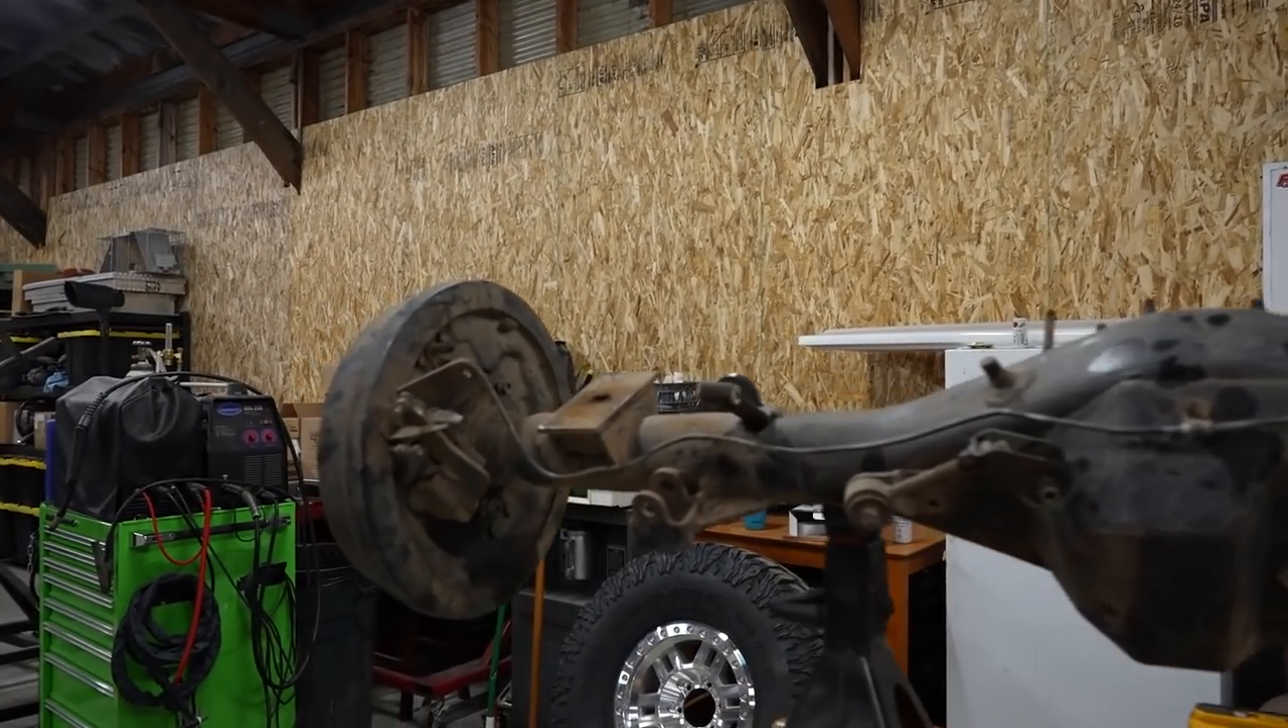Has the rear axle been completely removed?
Yes.